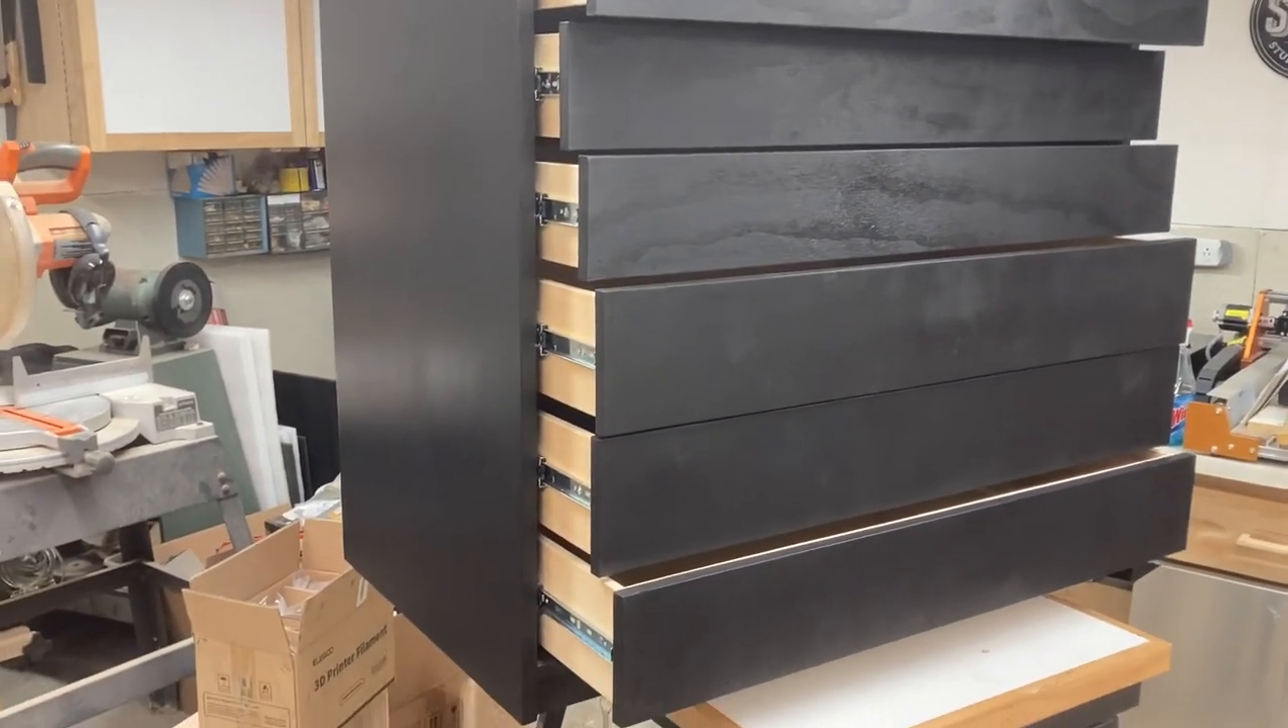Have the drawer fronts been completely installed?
Yes.